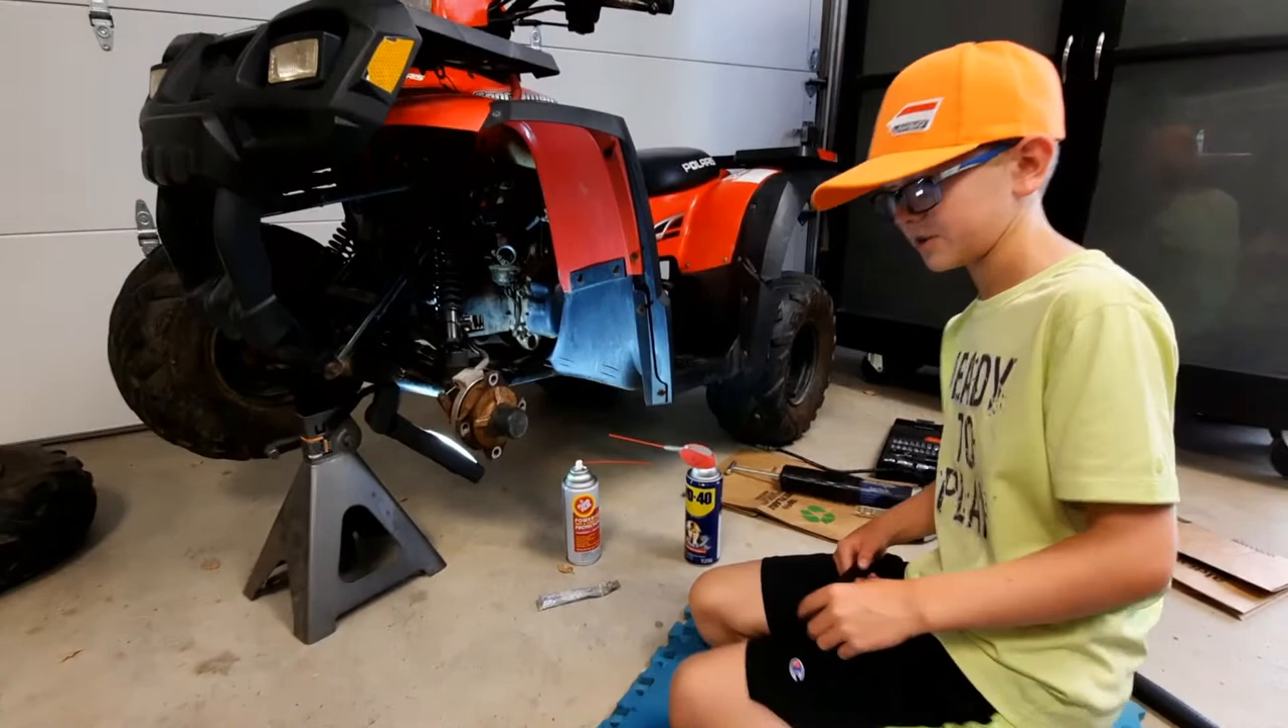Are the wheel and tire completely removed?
Yes.